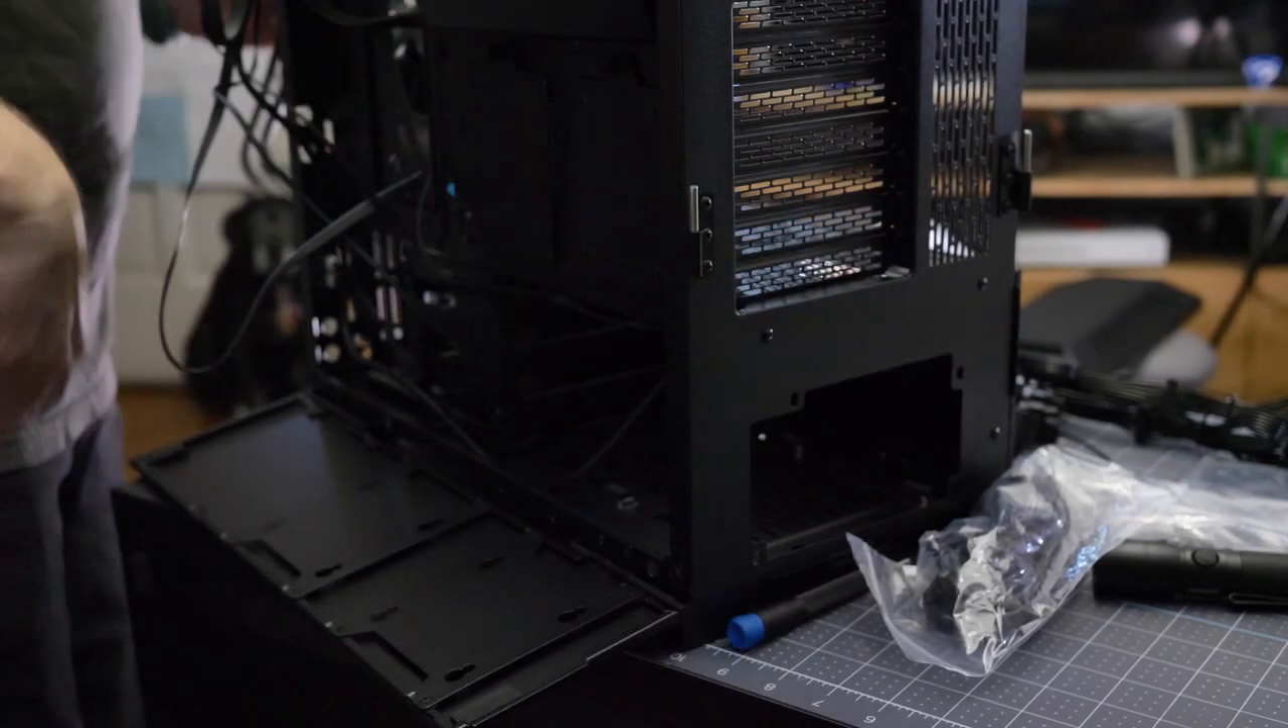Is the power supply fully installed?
No.